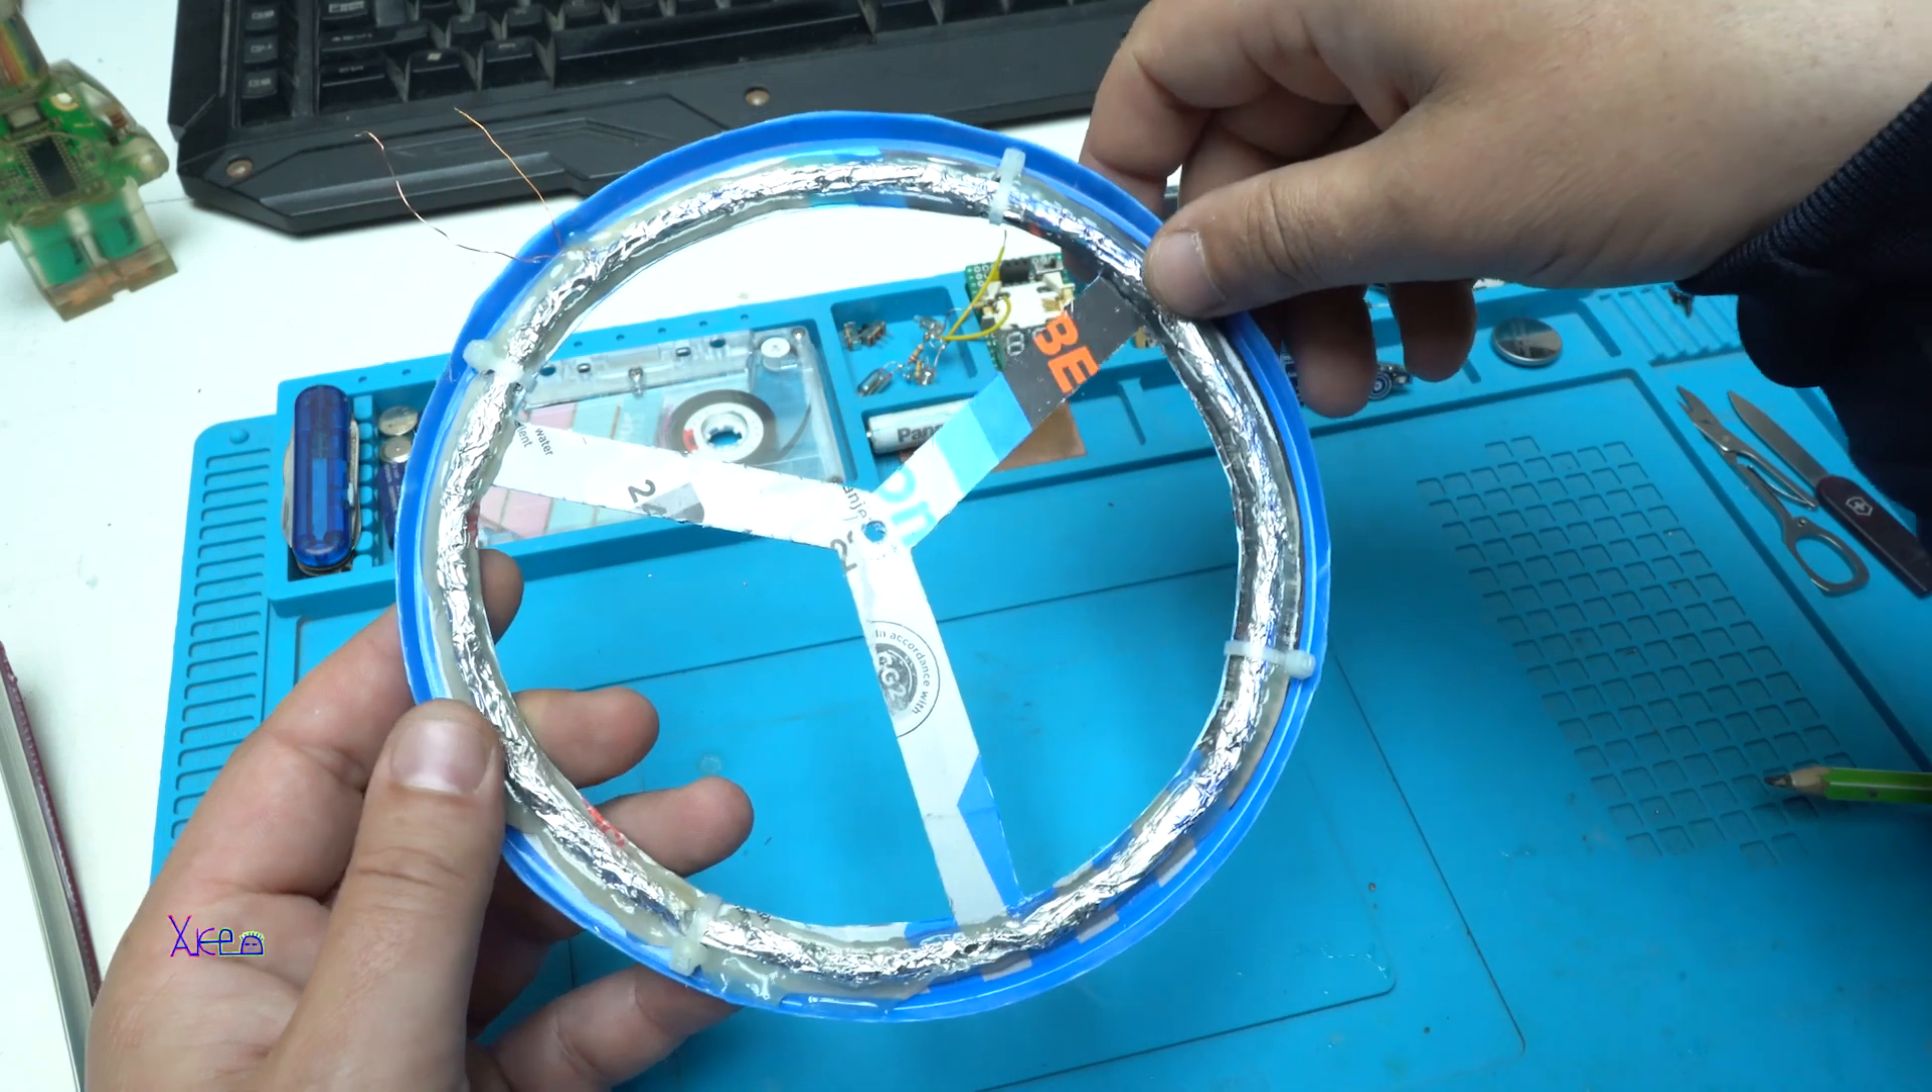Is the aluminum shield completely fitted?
Yes.